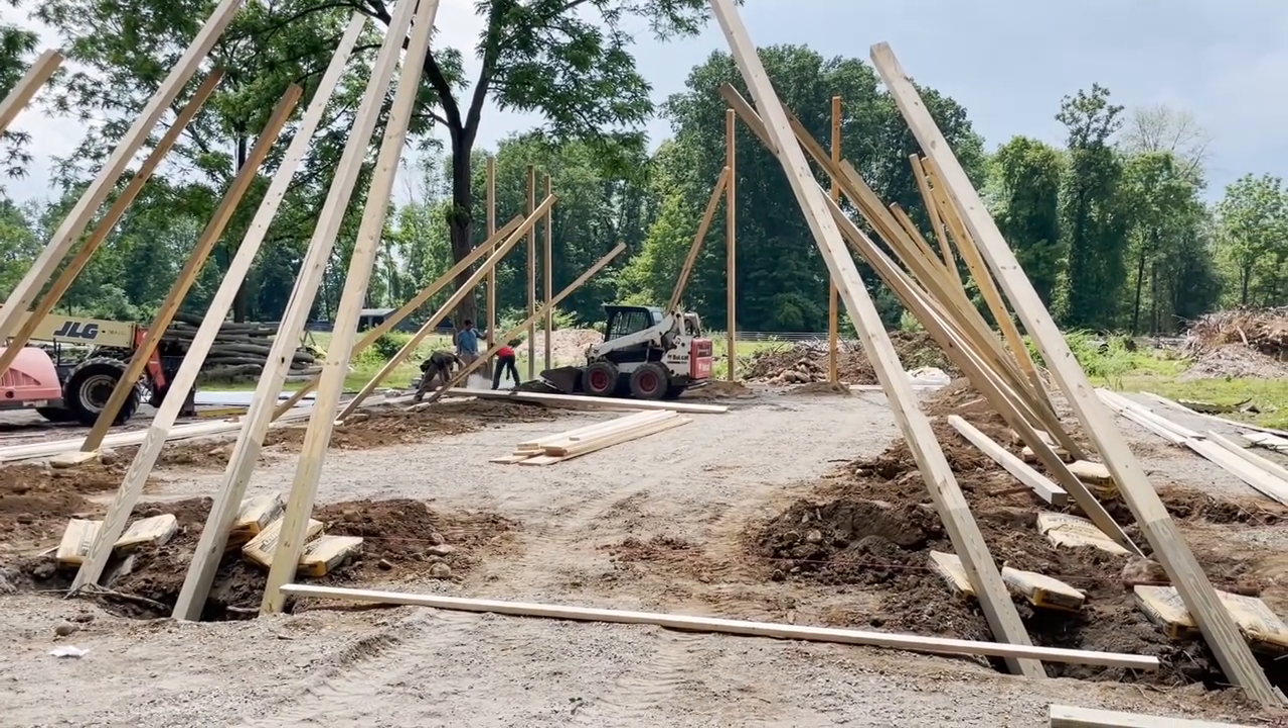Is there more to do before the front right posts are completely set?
Yes.